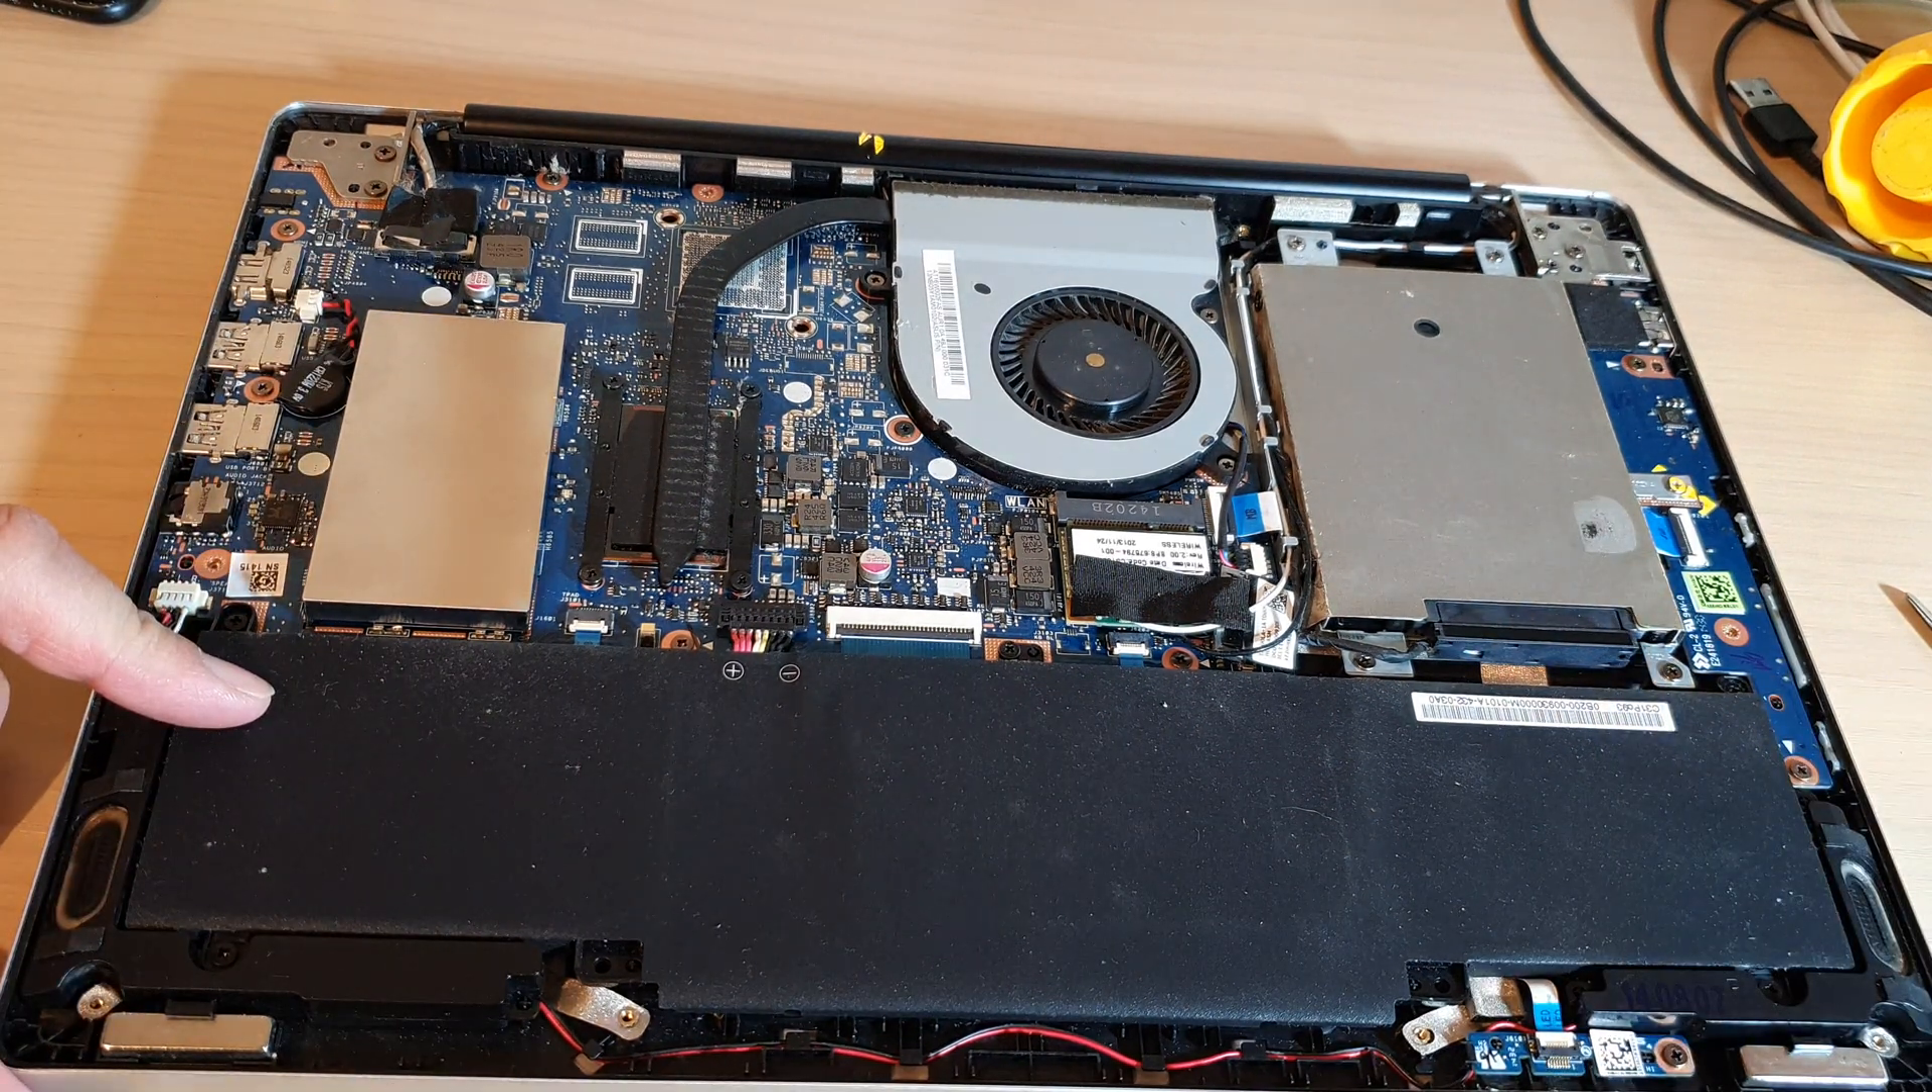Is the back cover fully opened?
Yes.